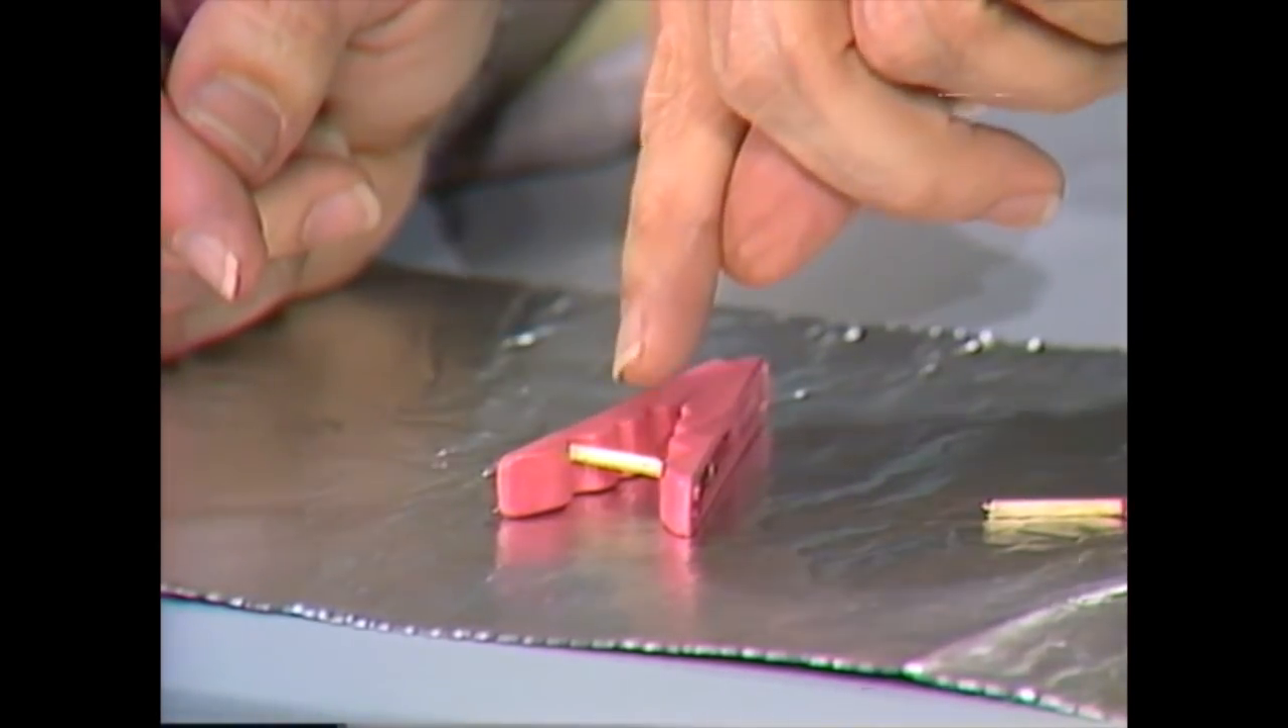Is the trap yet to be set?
No.